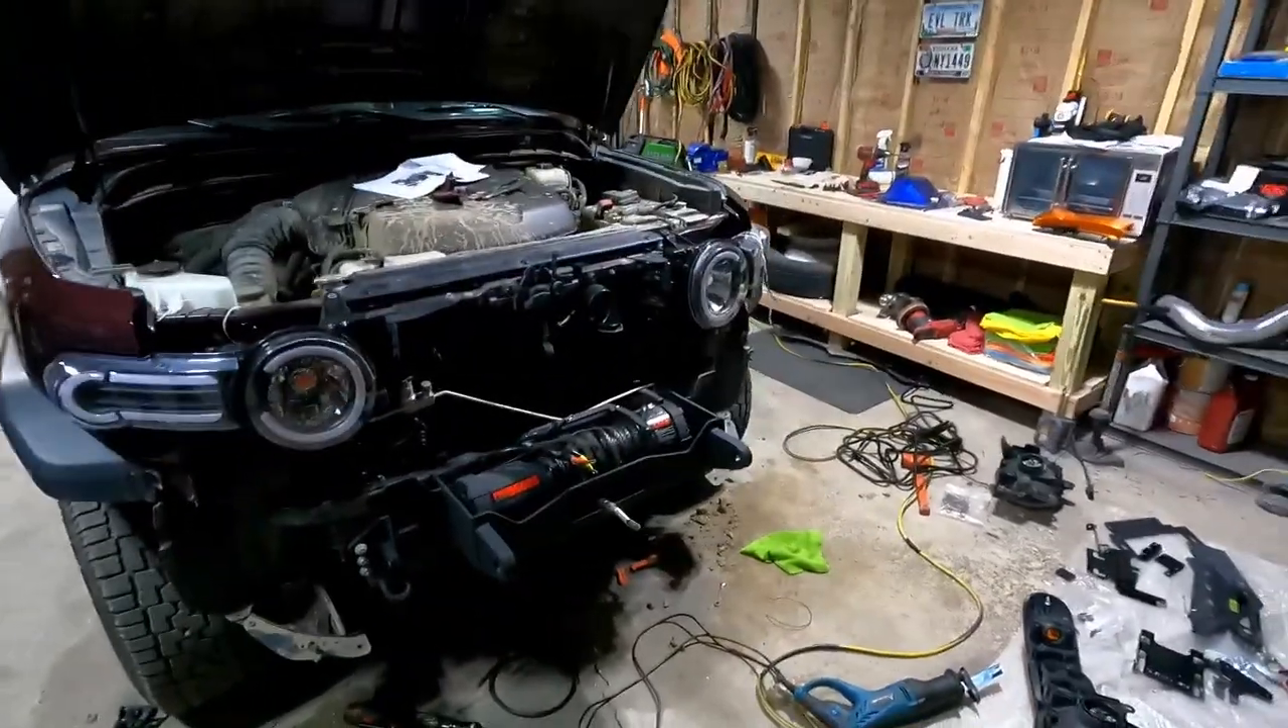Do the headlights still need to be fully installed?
No.